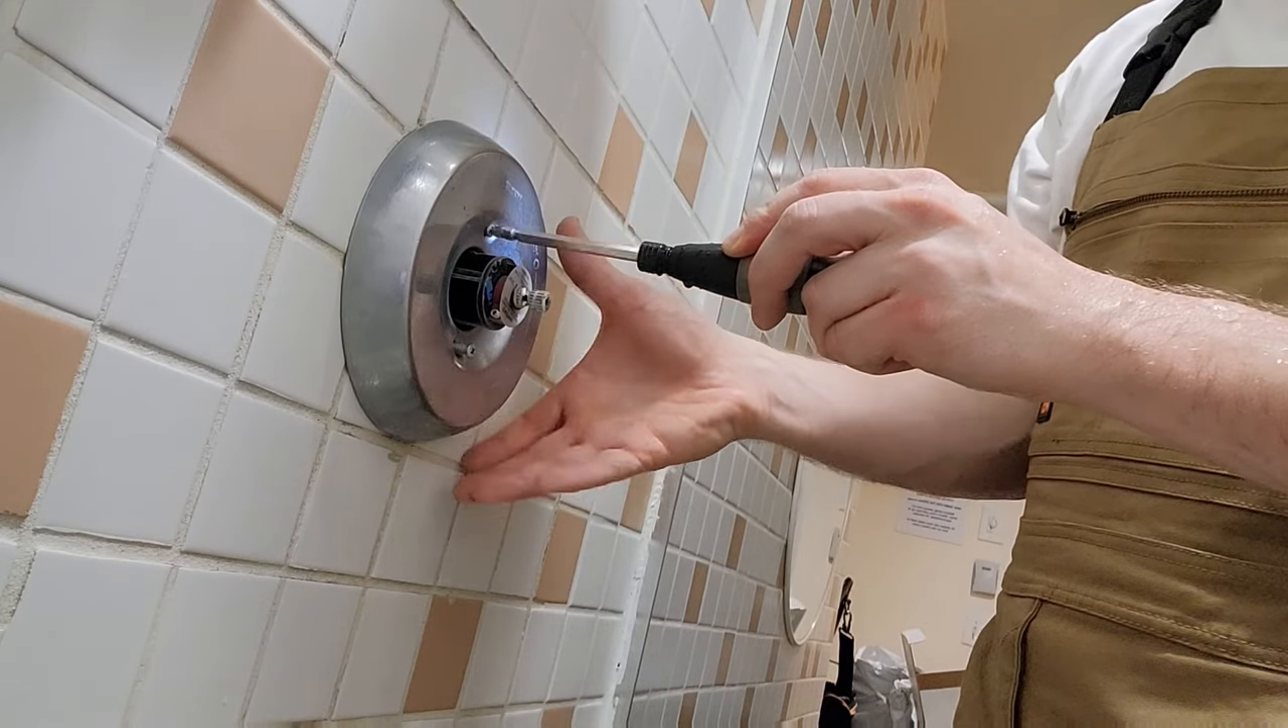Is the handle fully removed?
Yes.